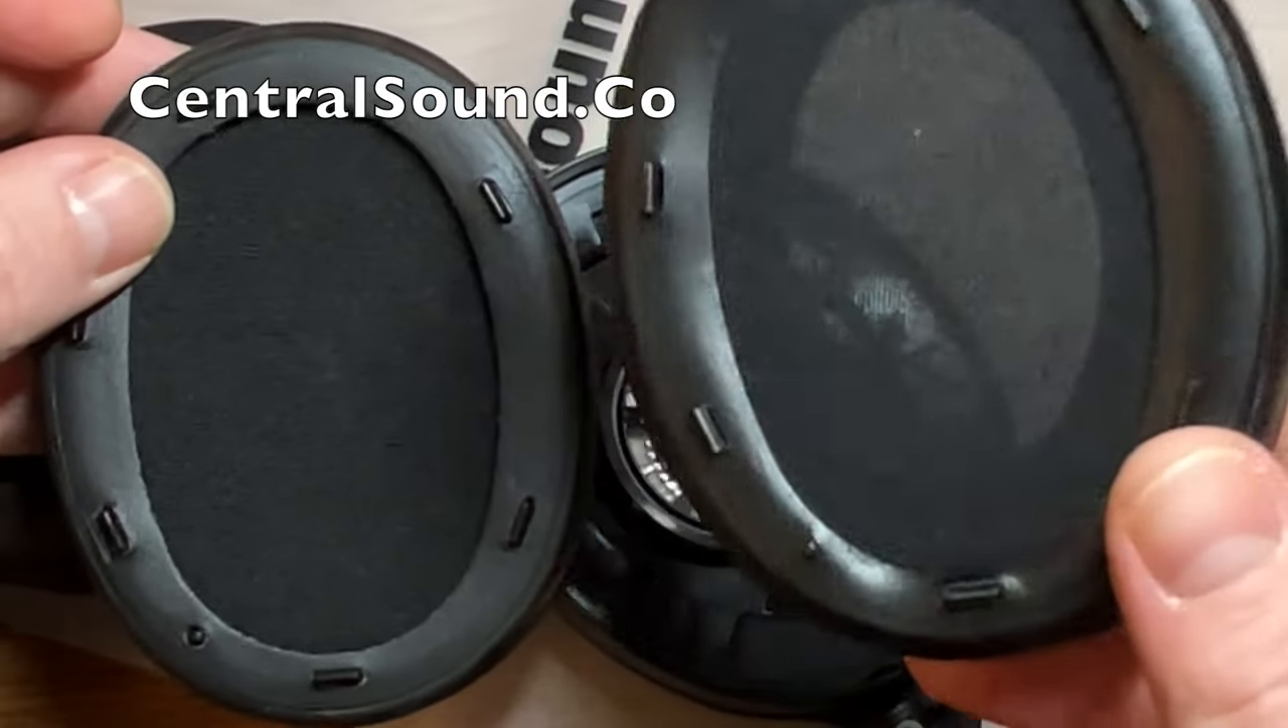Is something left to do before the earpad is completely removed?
No.